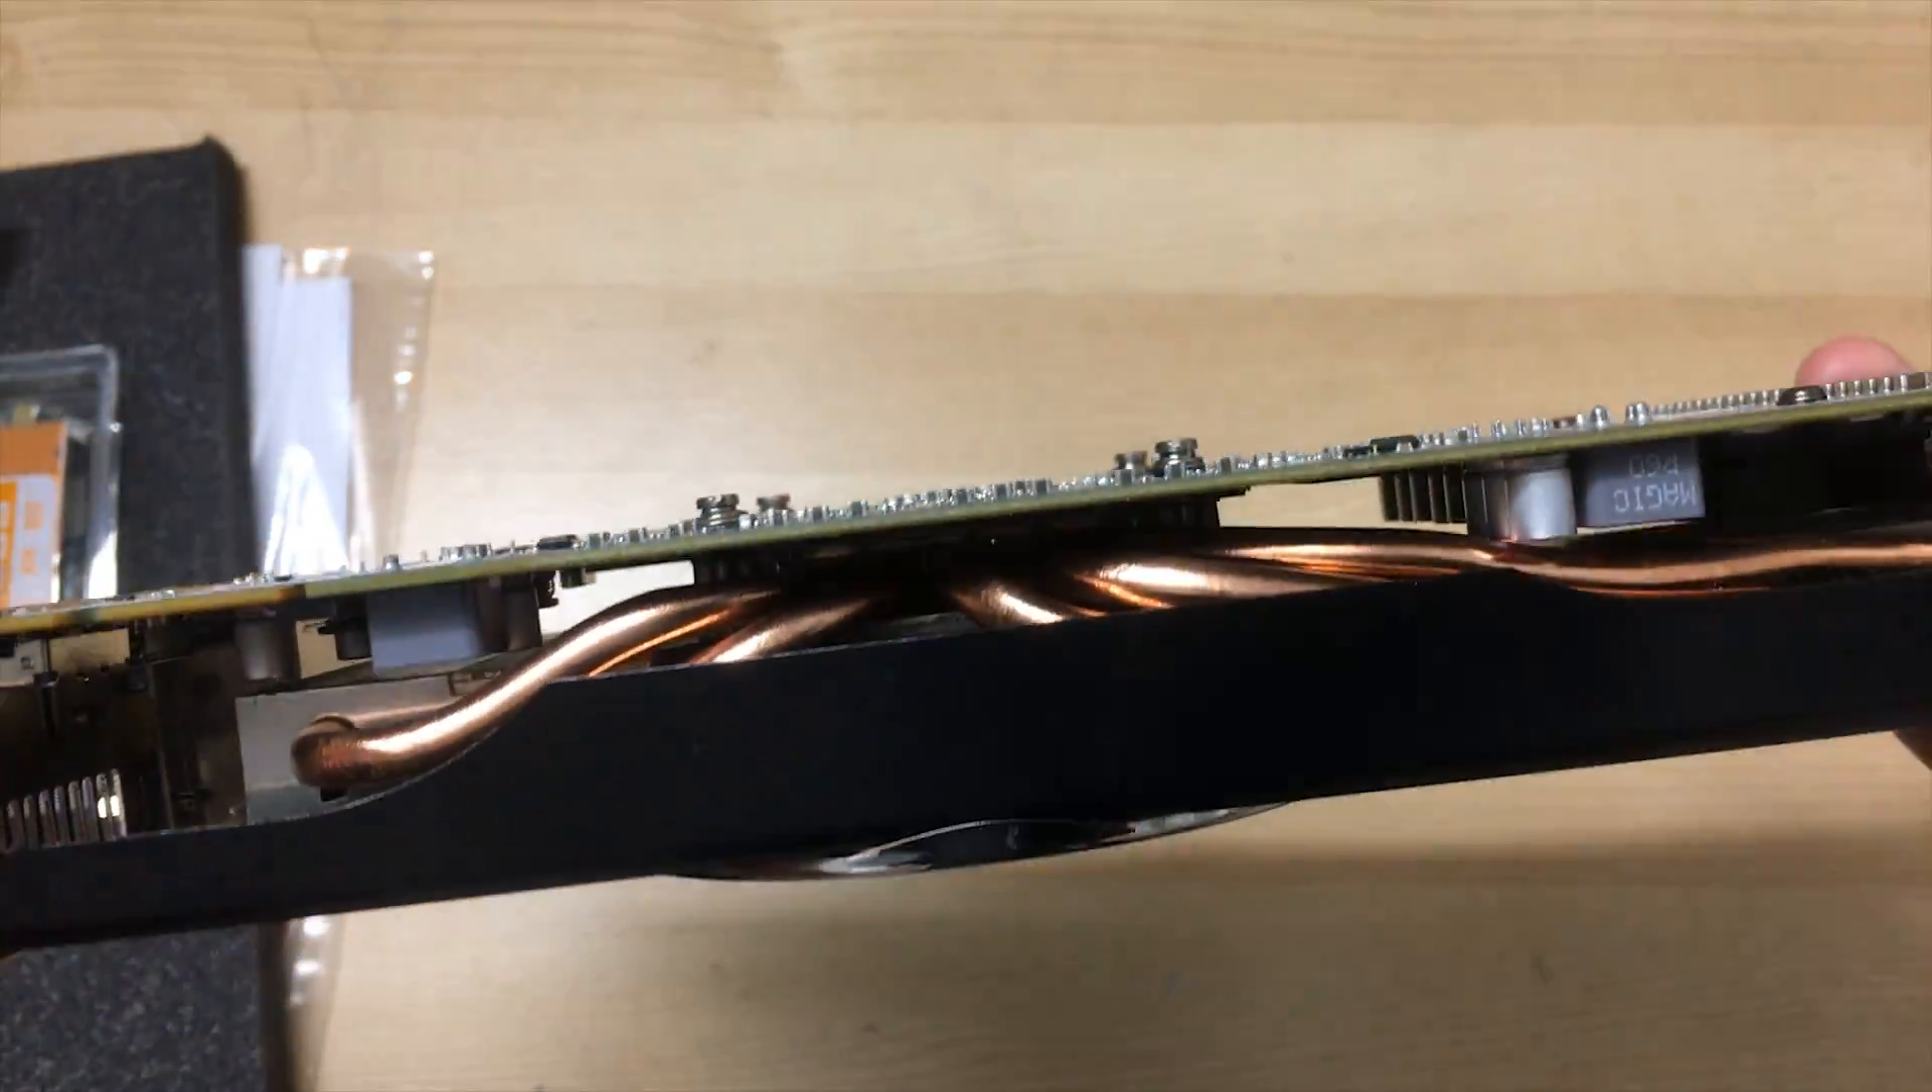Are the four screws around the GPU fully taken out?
No.